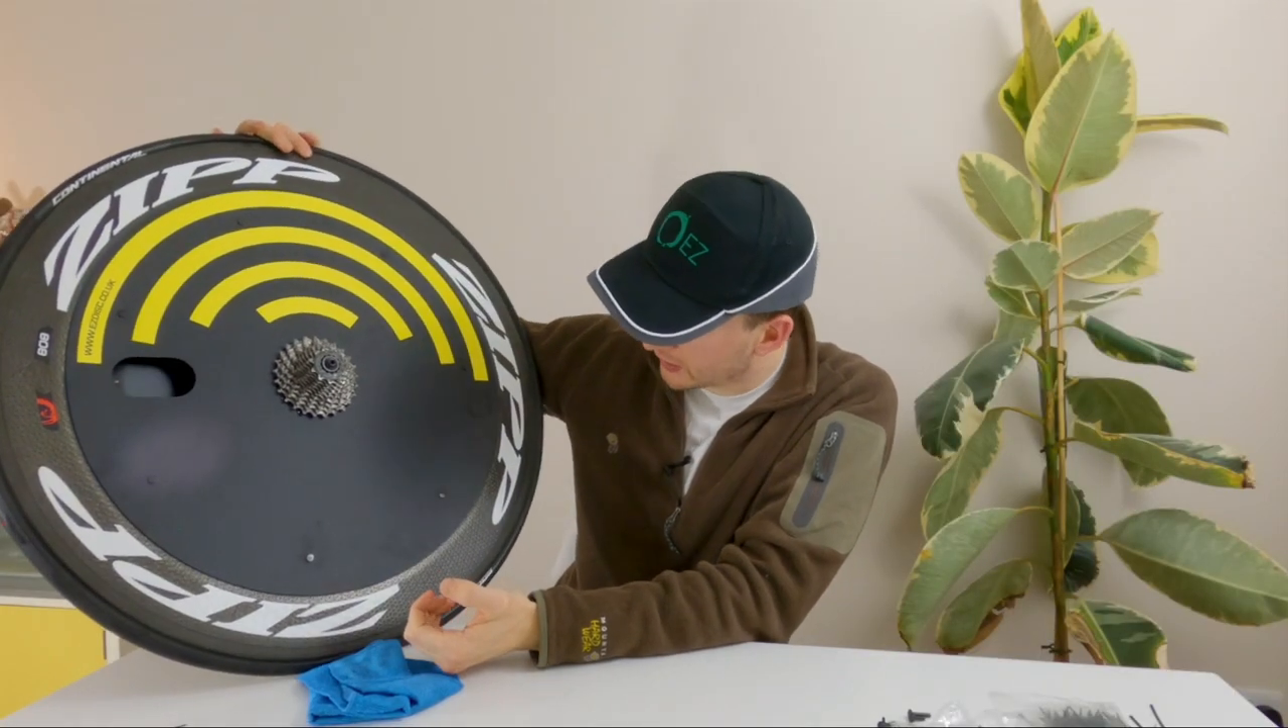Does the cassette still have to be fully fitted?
No.